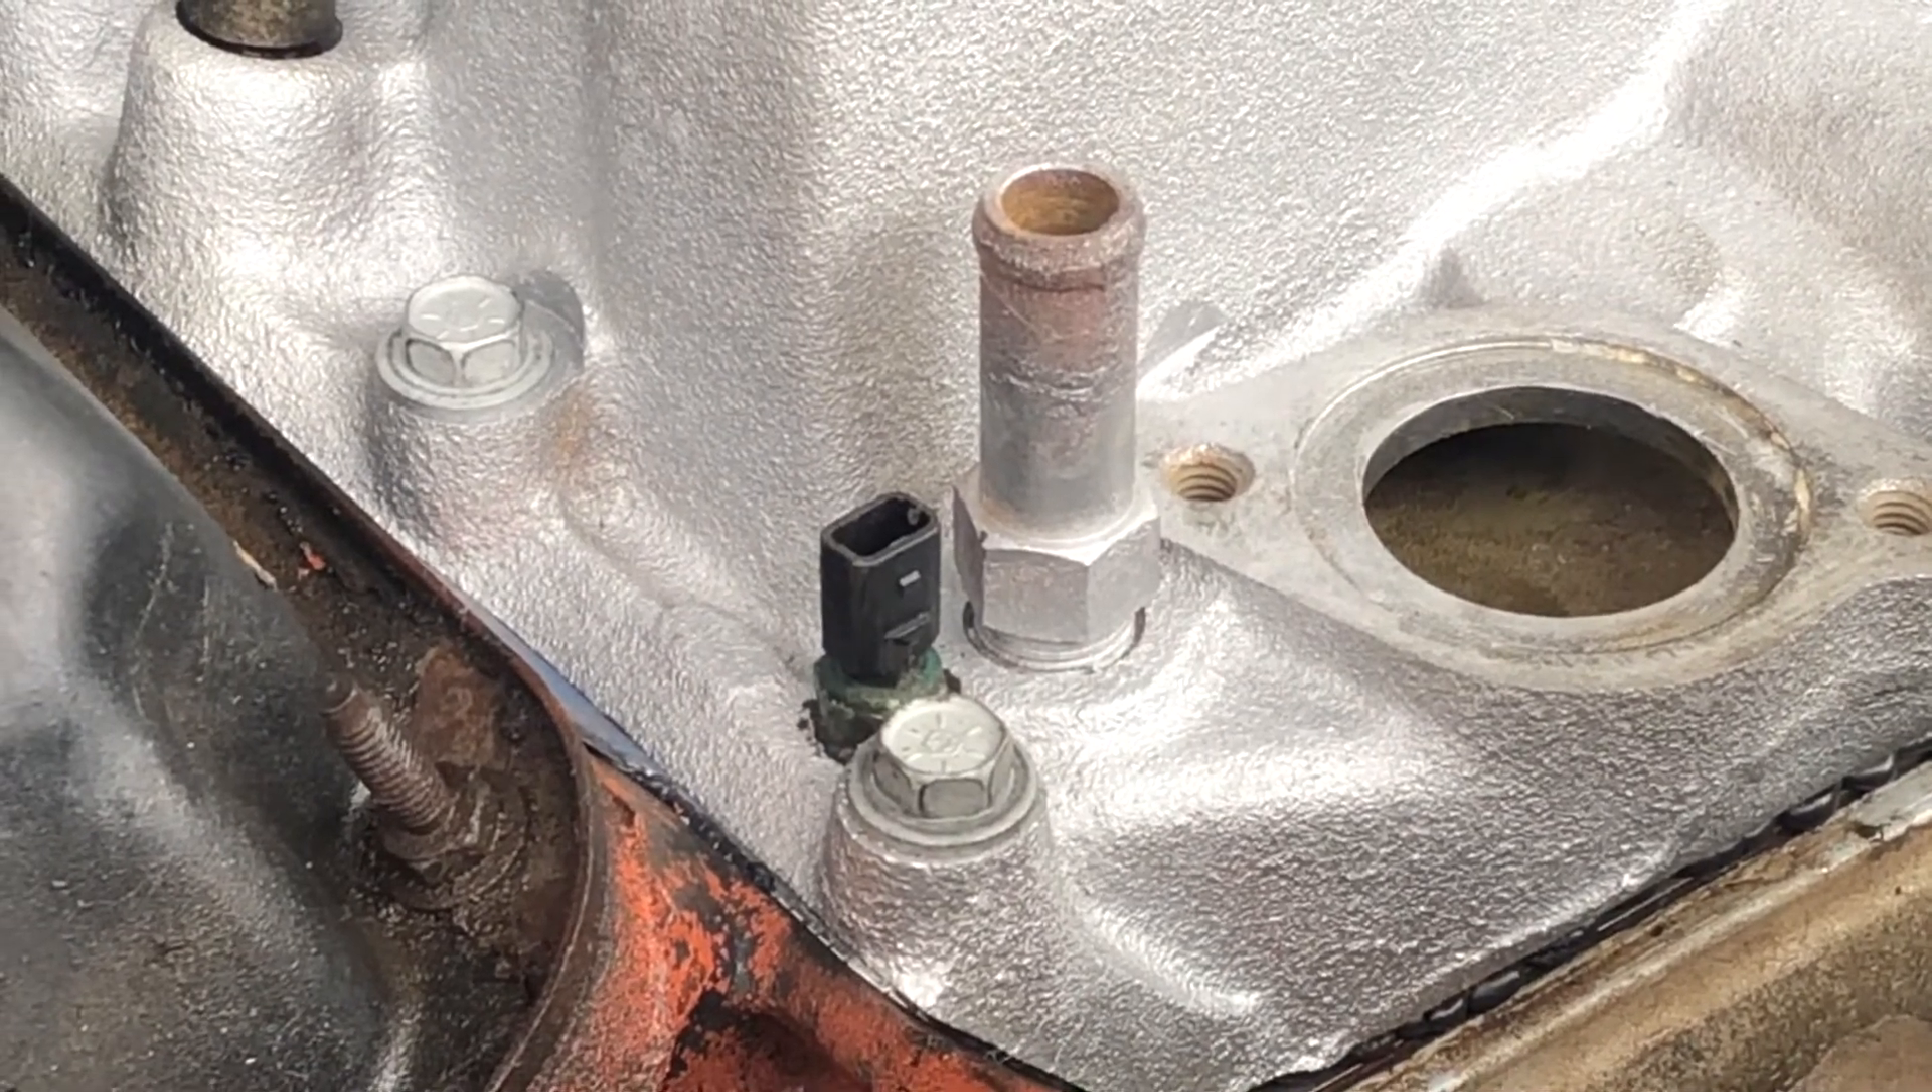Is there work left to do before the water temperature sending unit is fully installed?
No.